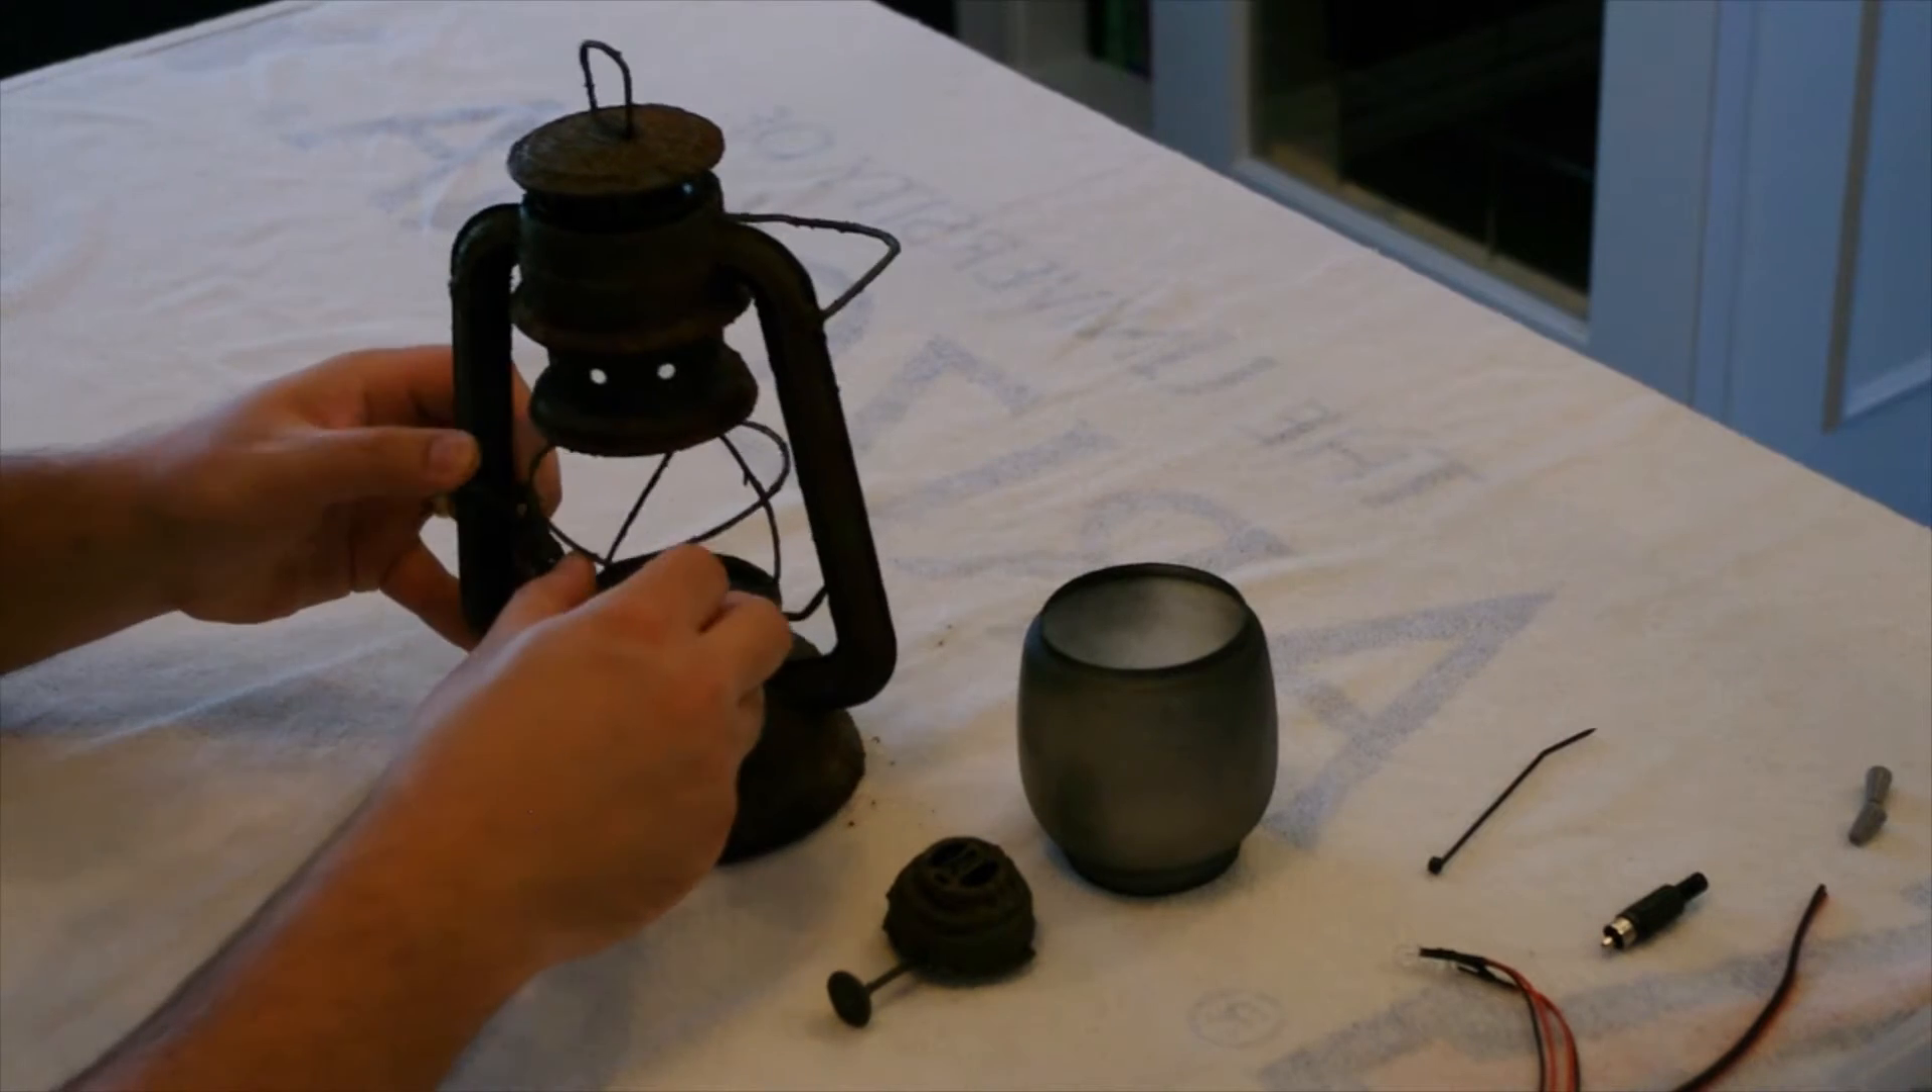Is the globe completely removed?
Yes.